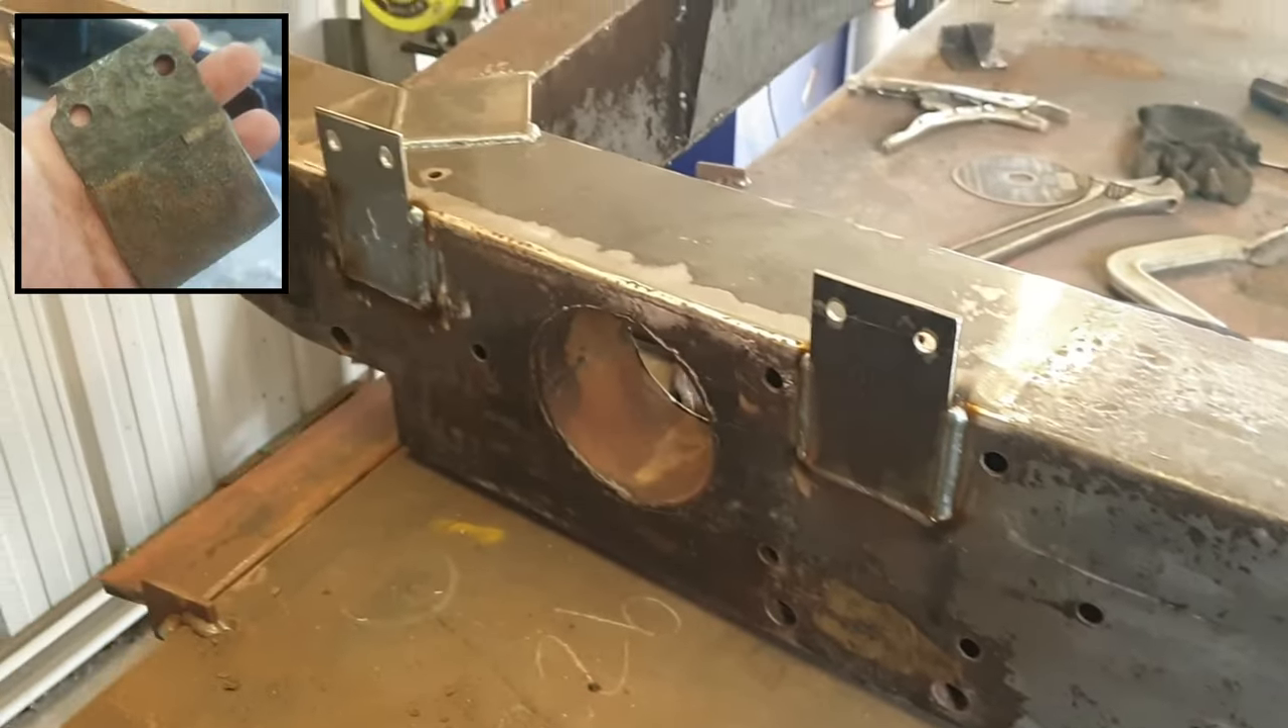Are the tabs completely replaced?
Yes.